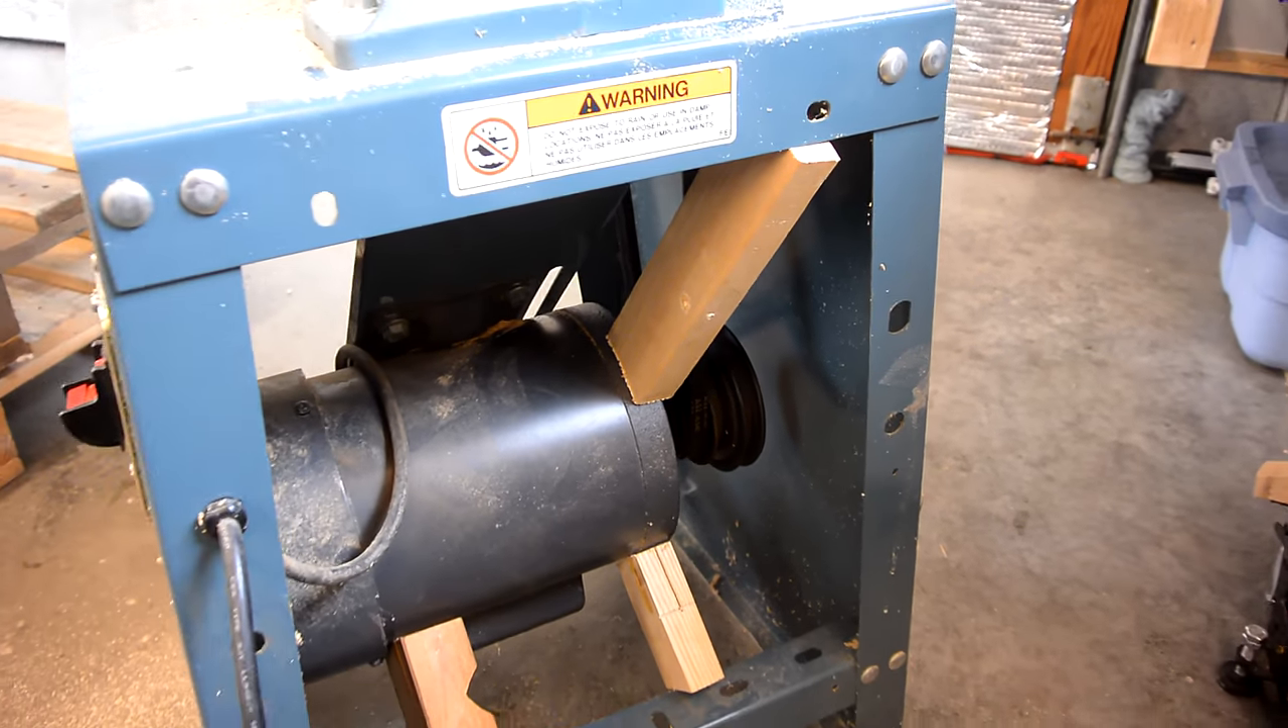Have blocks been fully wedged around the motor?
Yes.